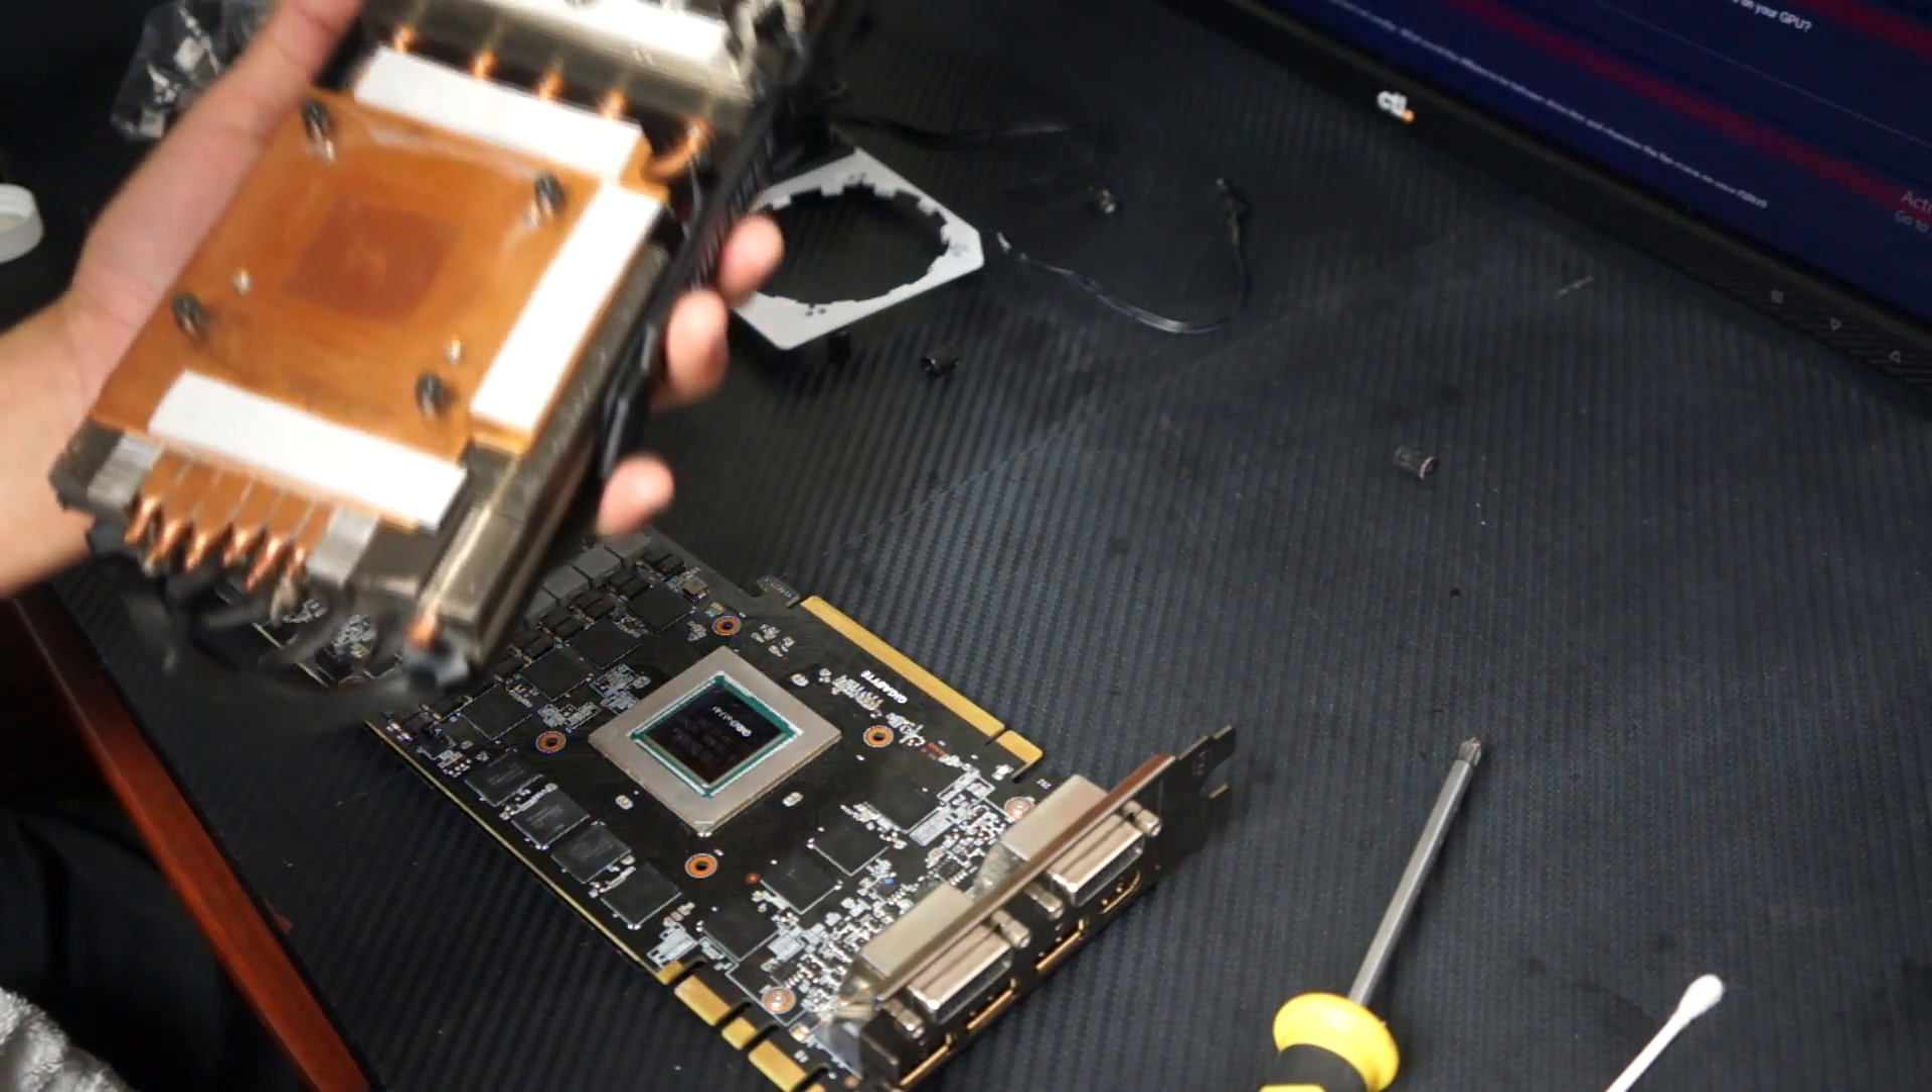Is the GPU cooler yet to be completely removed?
No.